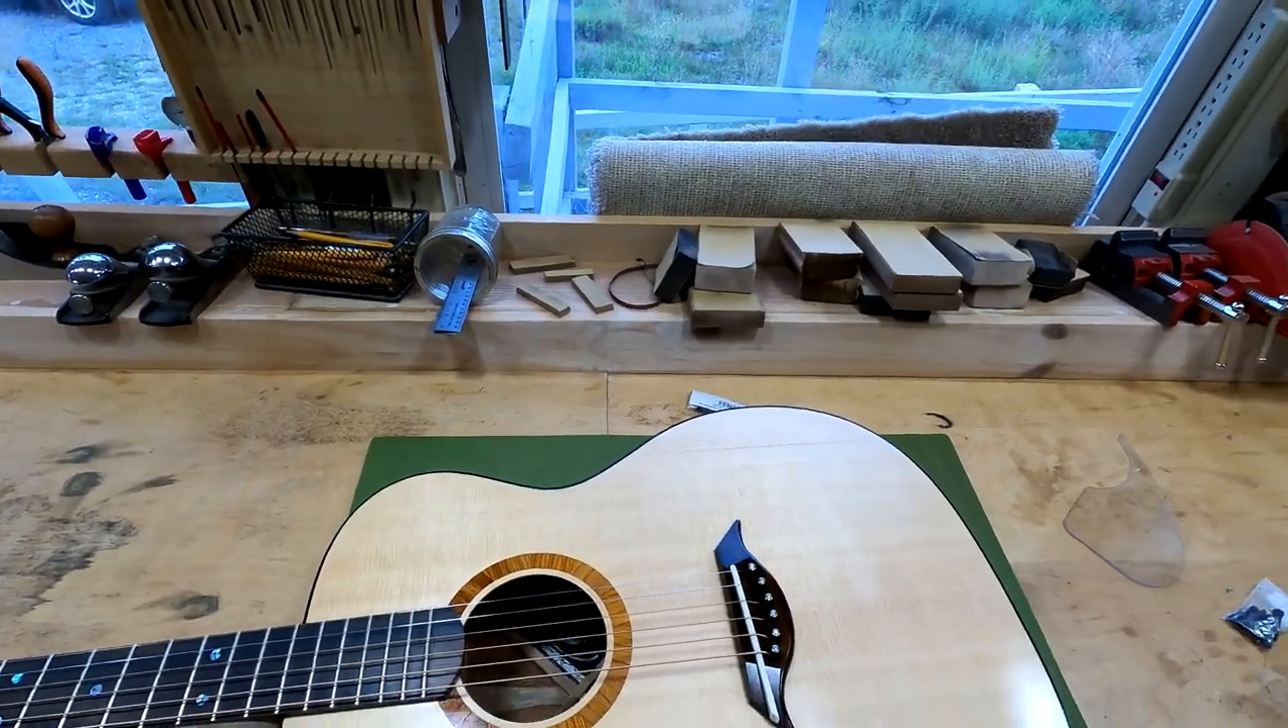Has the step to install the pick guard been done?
No.